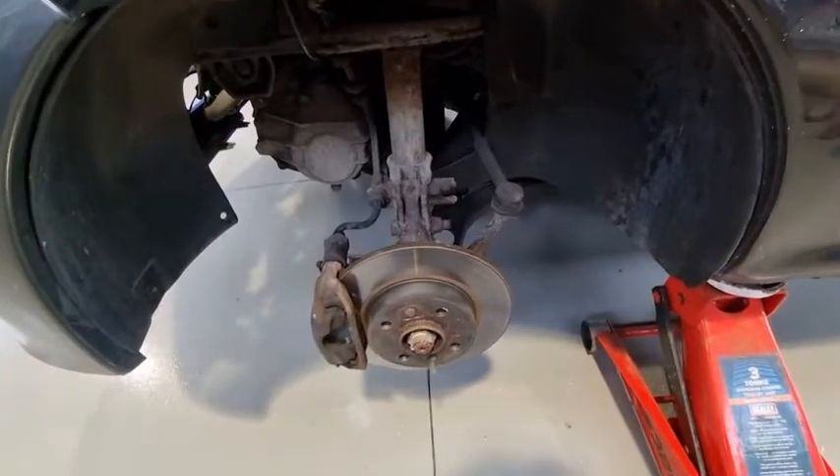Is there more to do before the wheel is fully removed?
No.